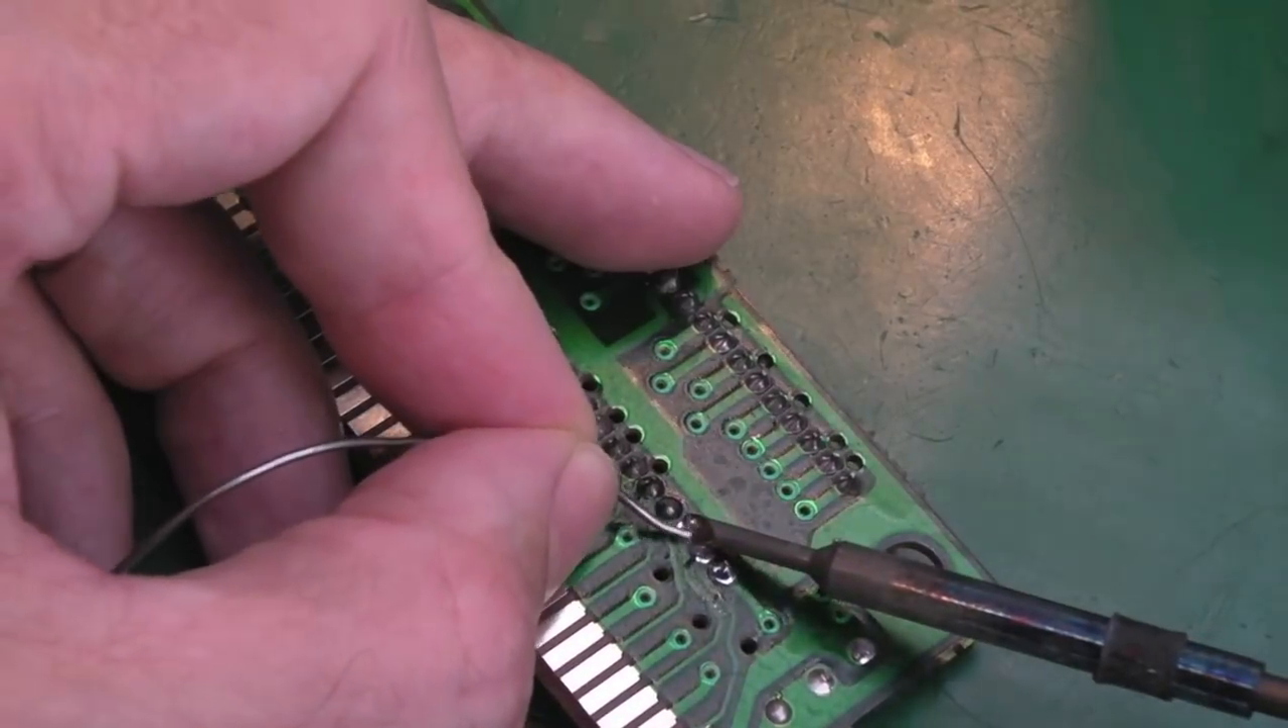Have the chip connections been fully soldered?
No.